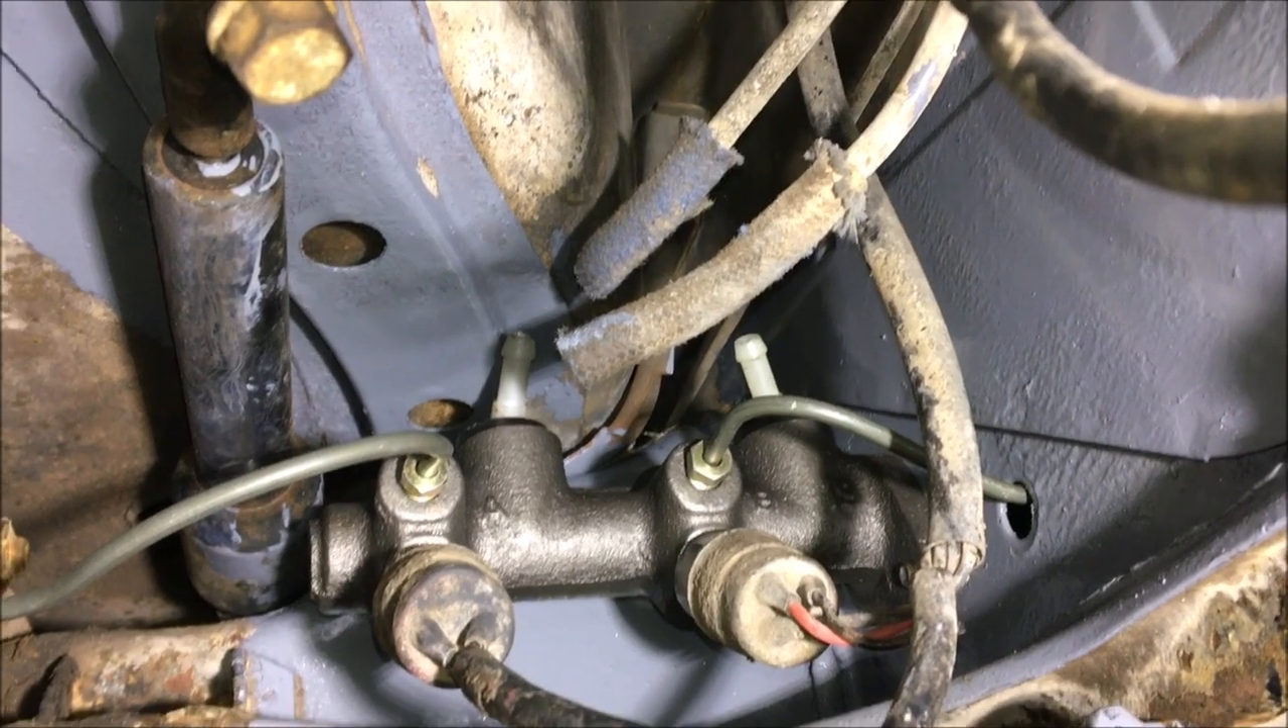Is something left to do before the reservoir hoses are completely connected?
Yes.